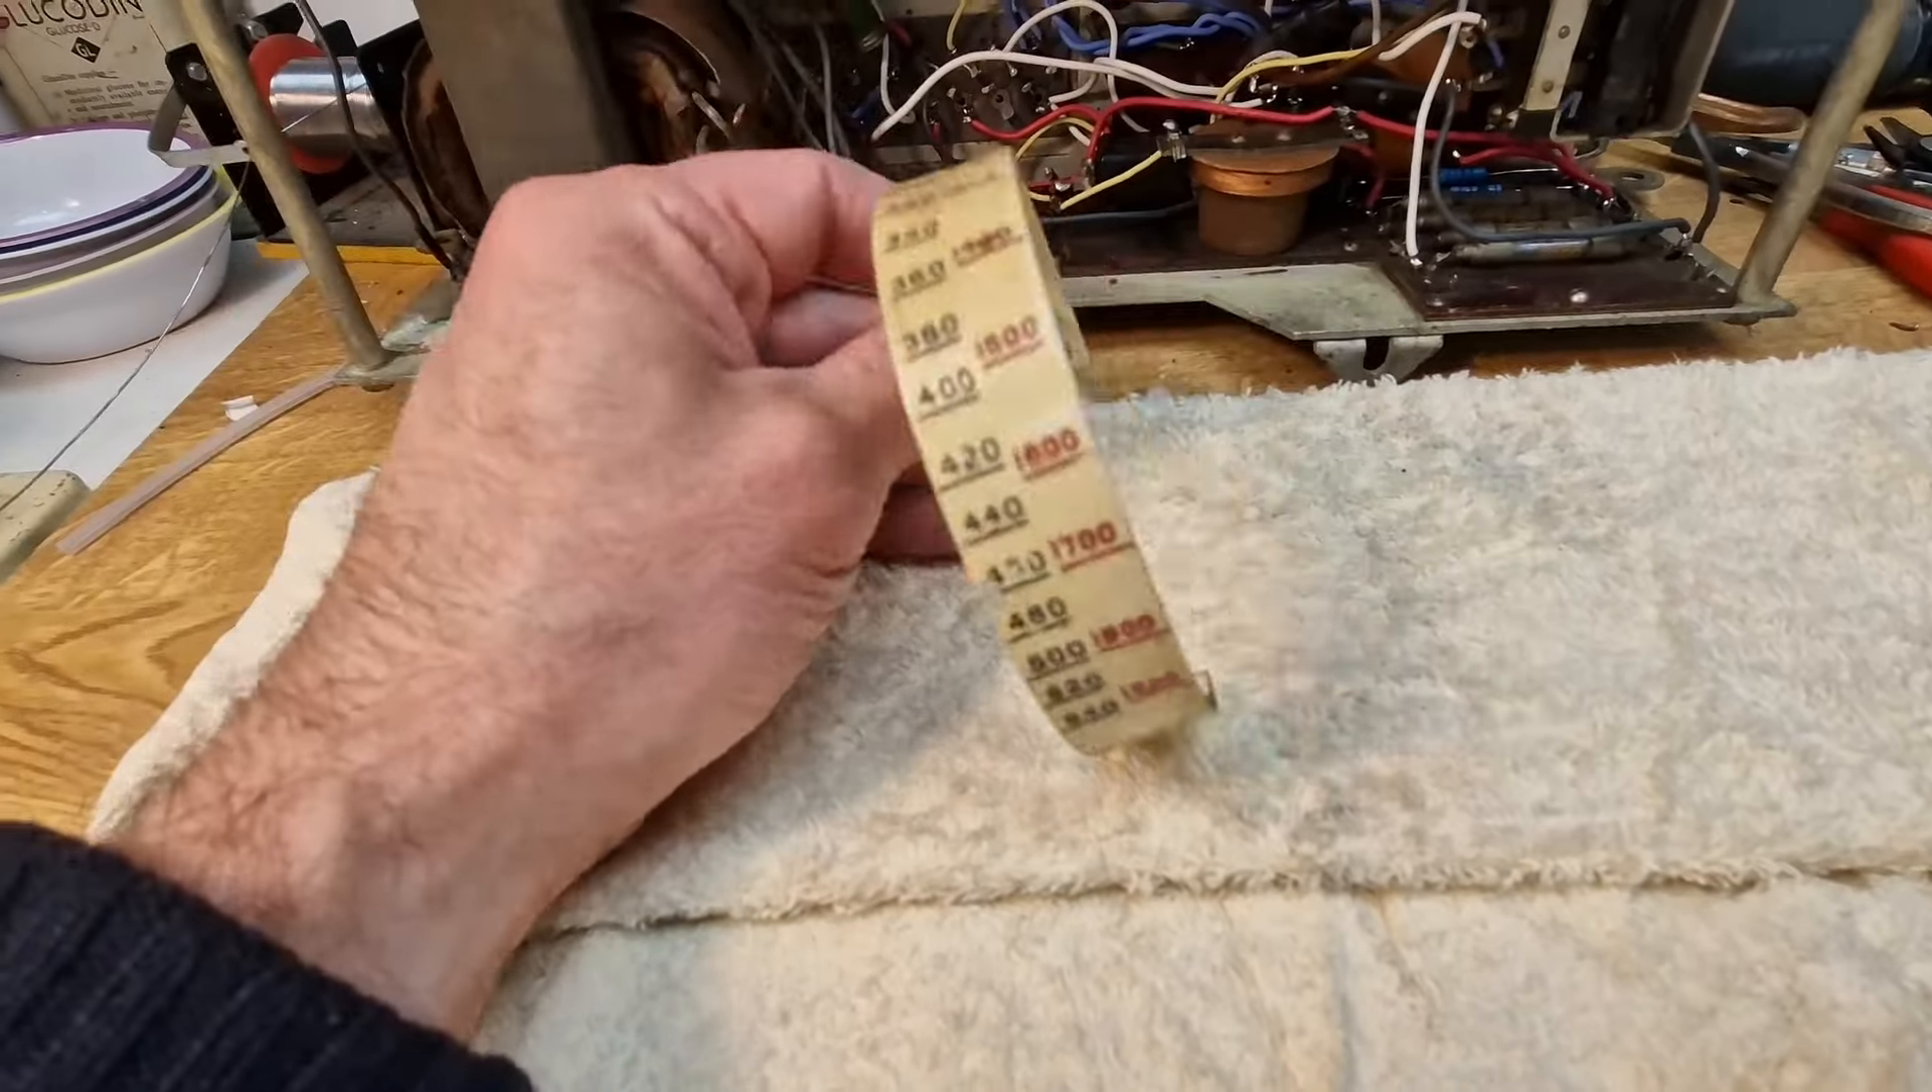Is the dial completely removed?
Yes.